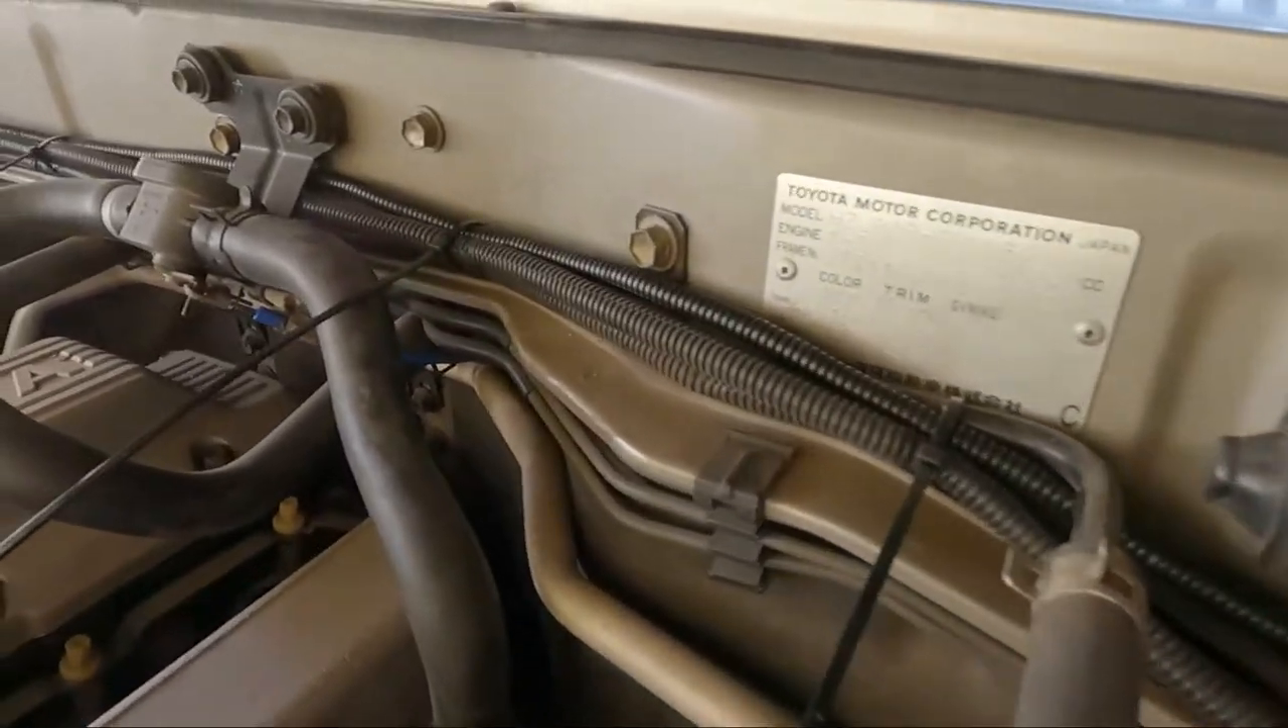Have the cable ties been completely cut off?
No.